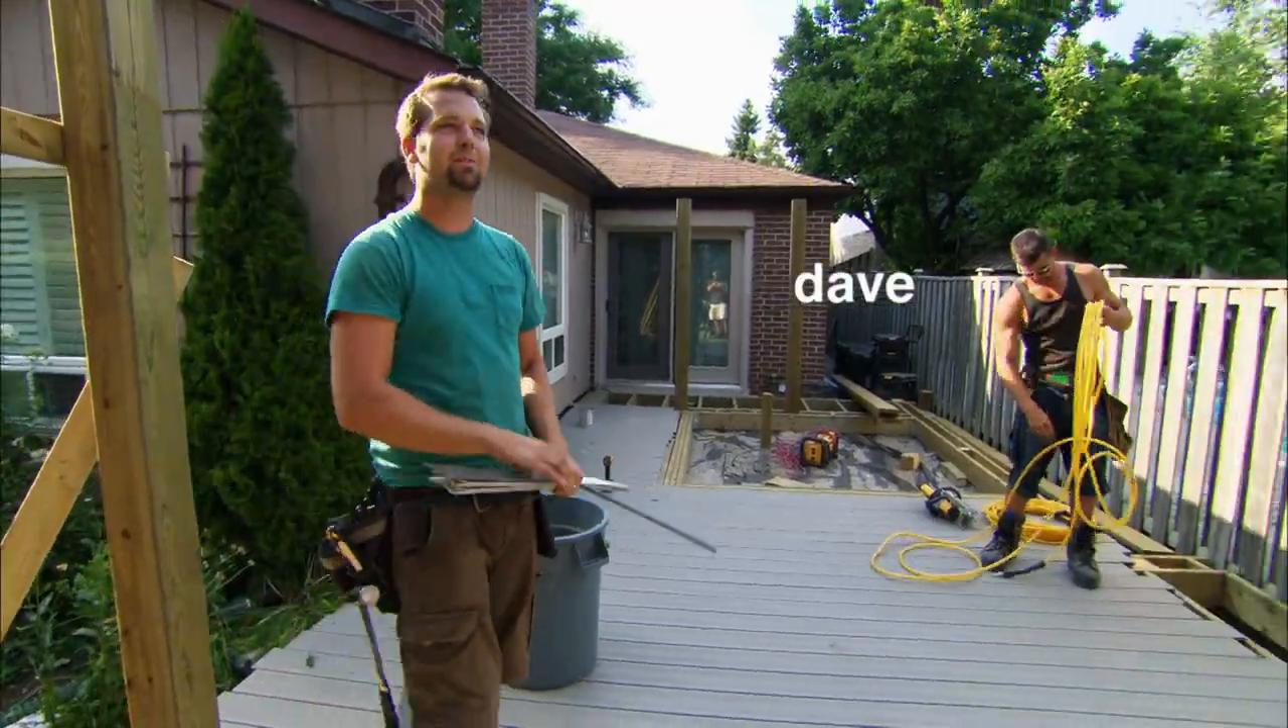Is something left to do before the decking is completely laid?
Yes.